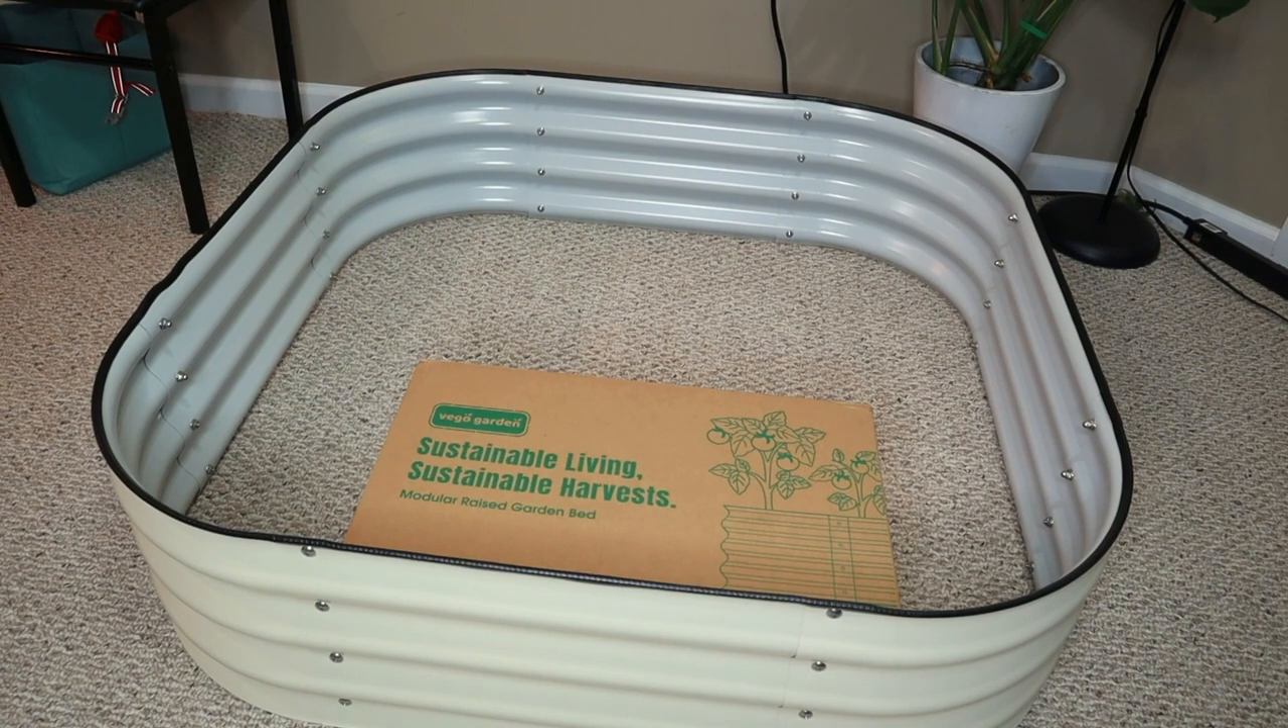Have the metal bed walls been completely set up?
Yes.